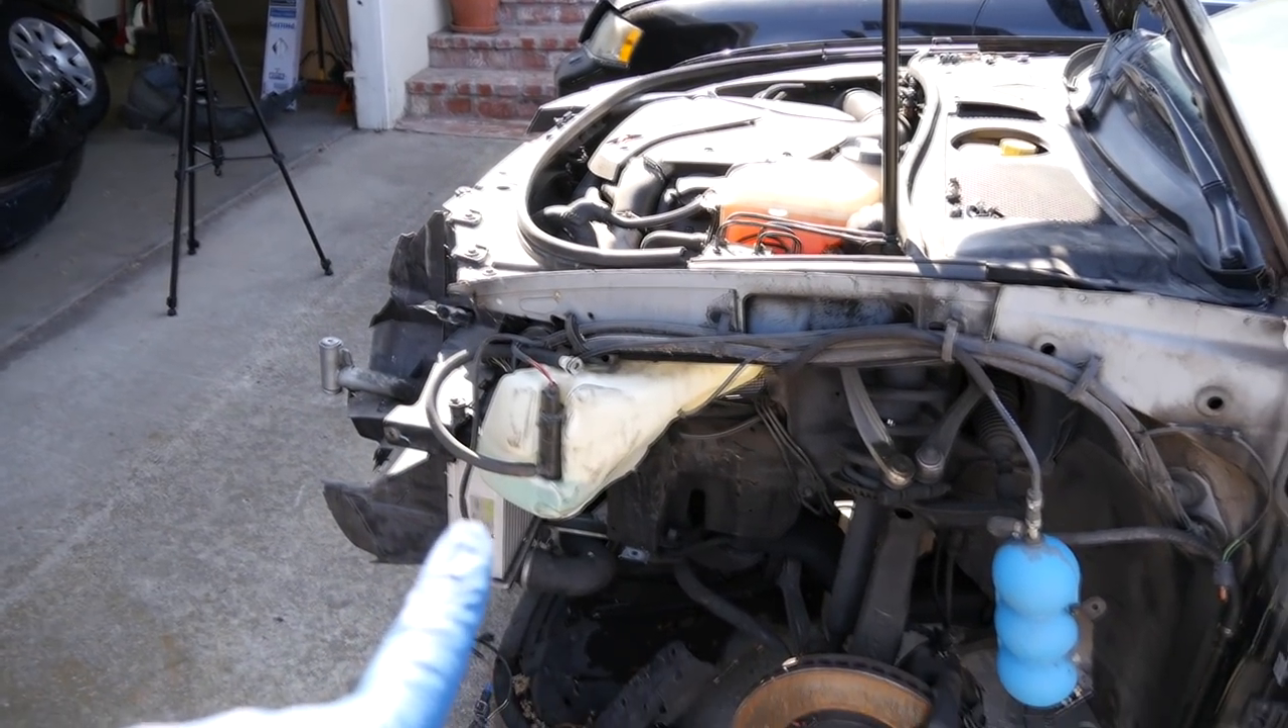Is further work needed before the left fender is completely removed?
No.